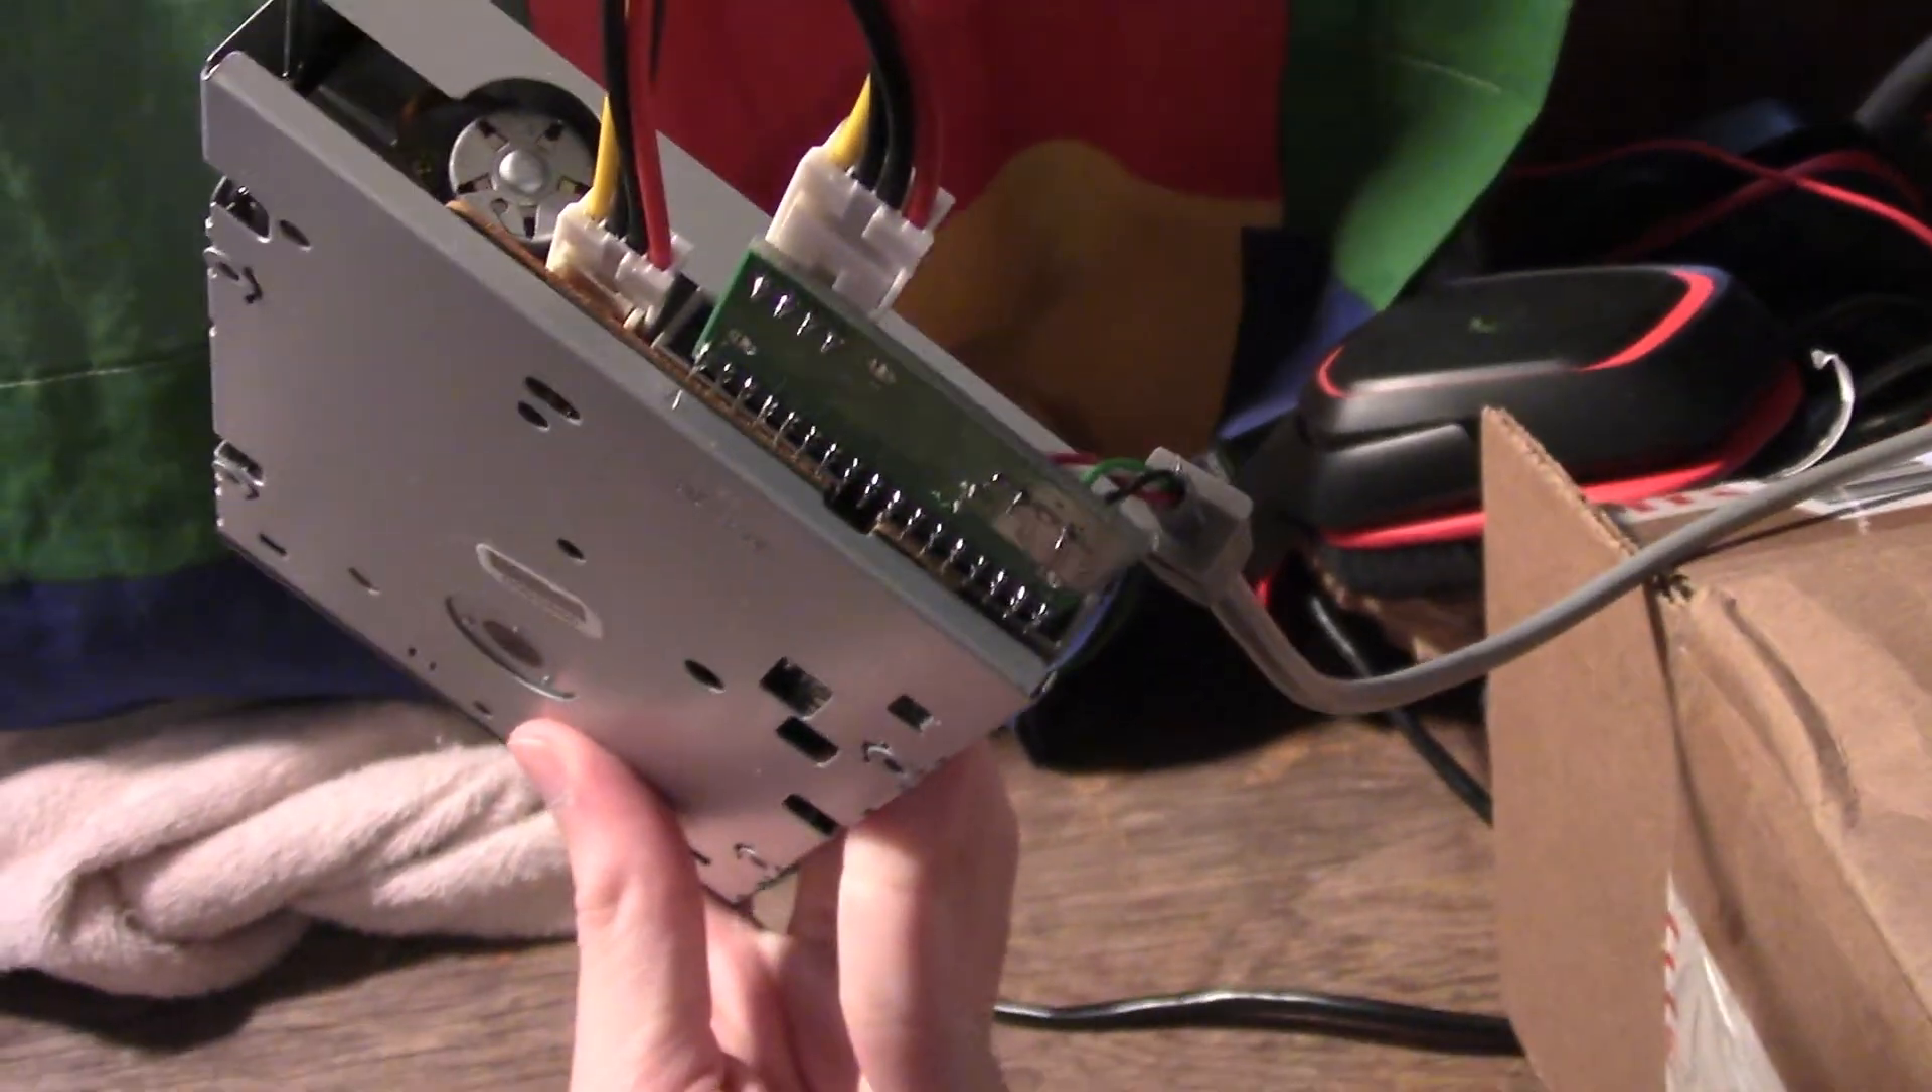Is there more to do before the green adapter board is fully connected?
No.